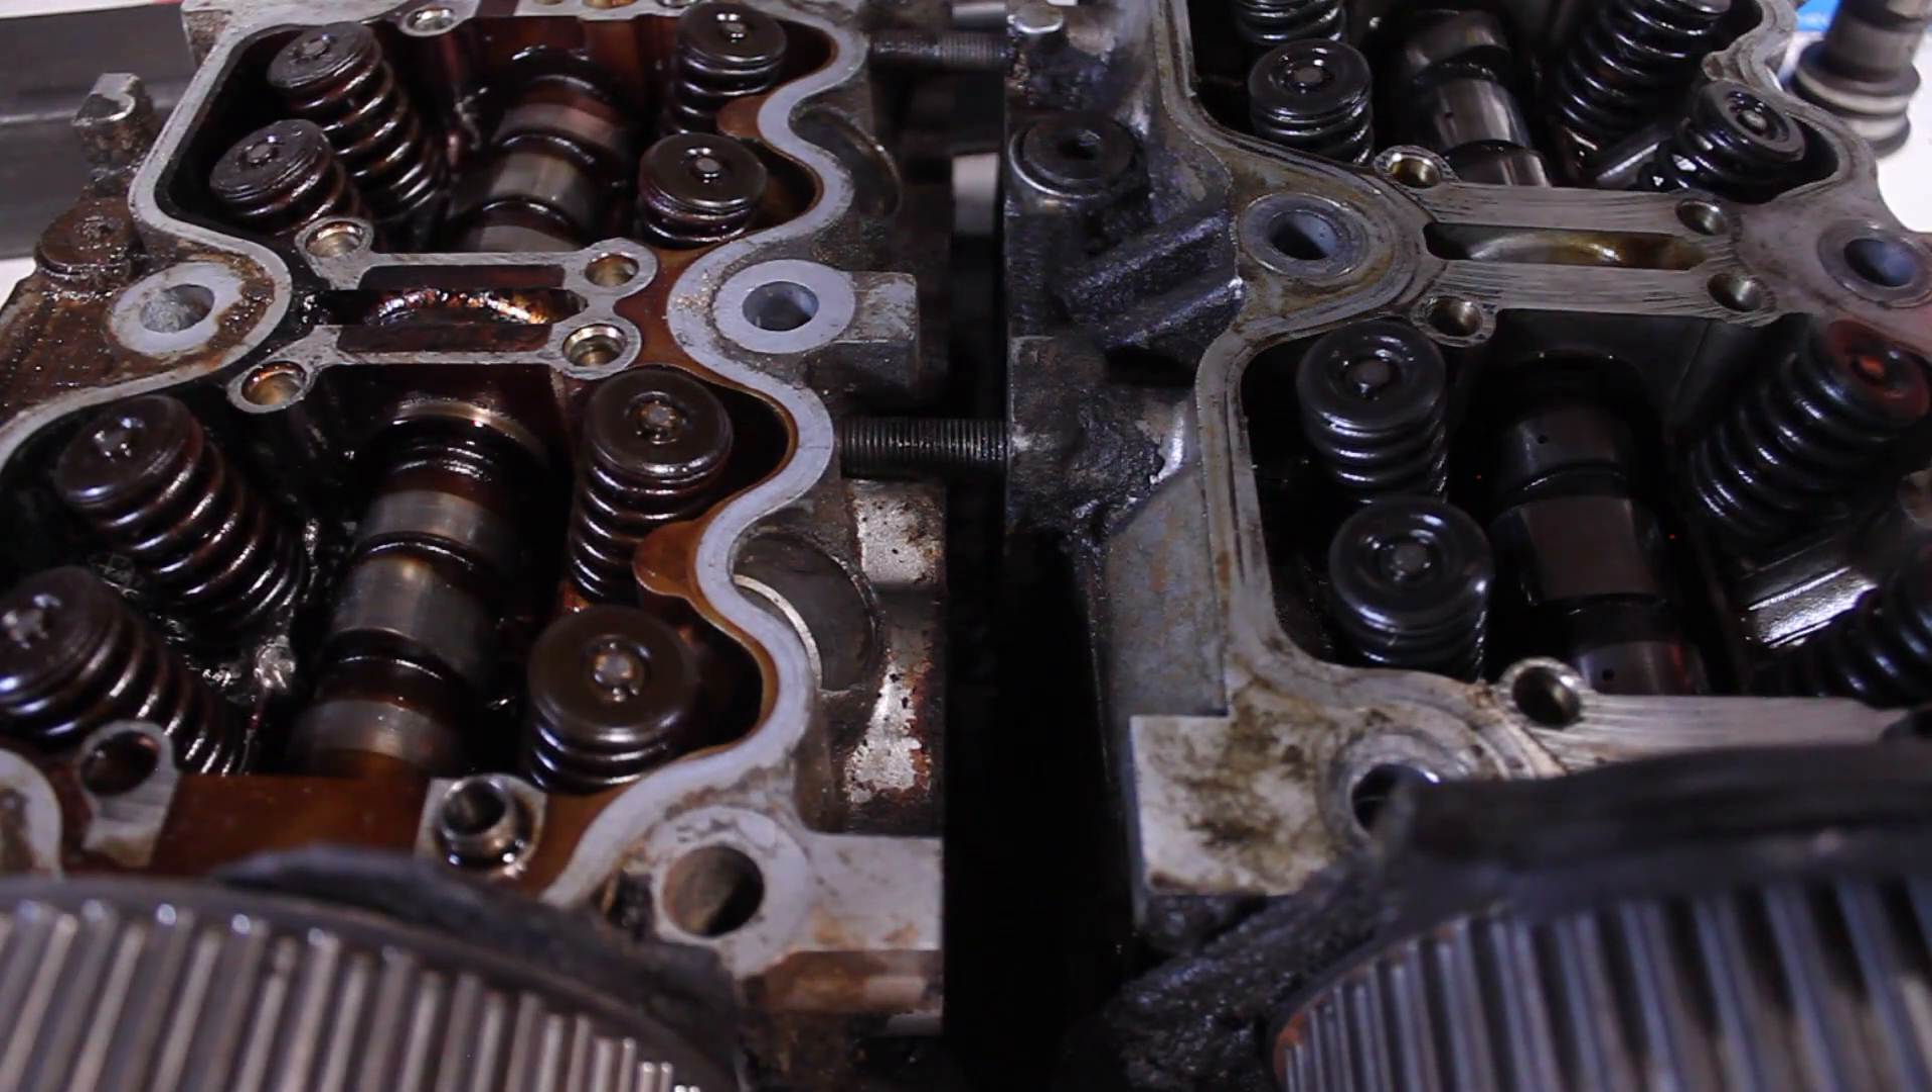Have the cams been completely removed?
No.